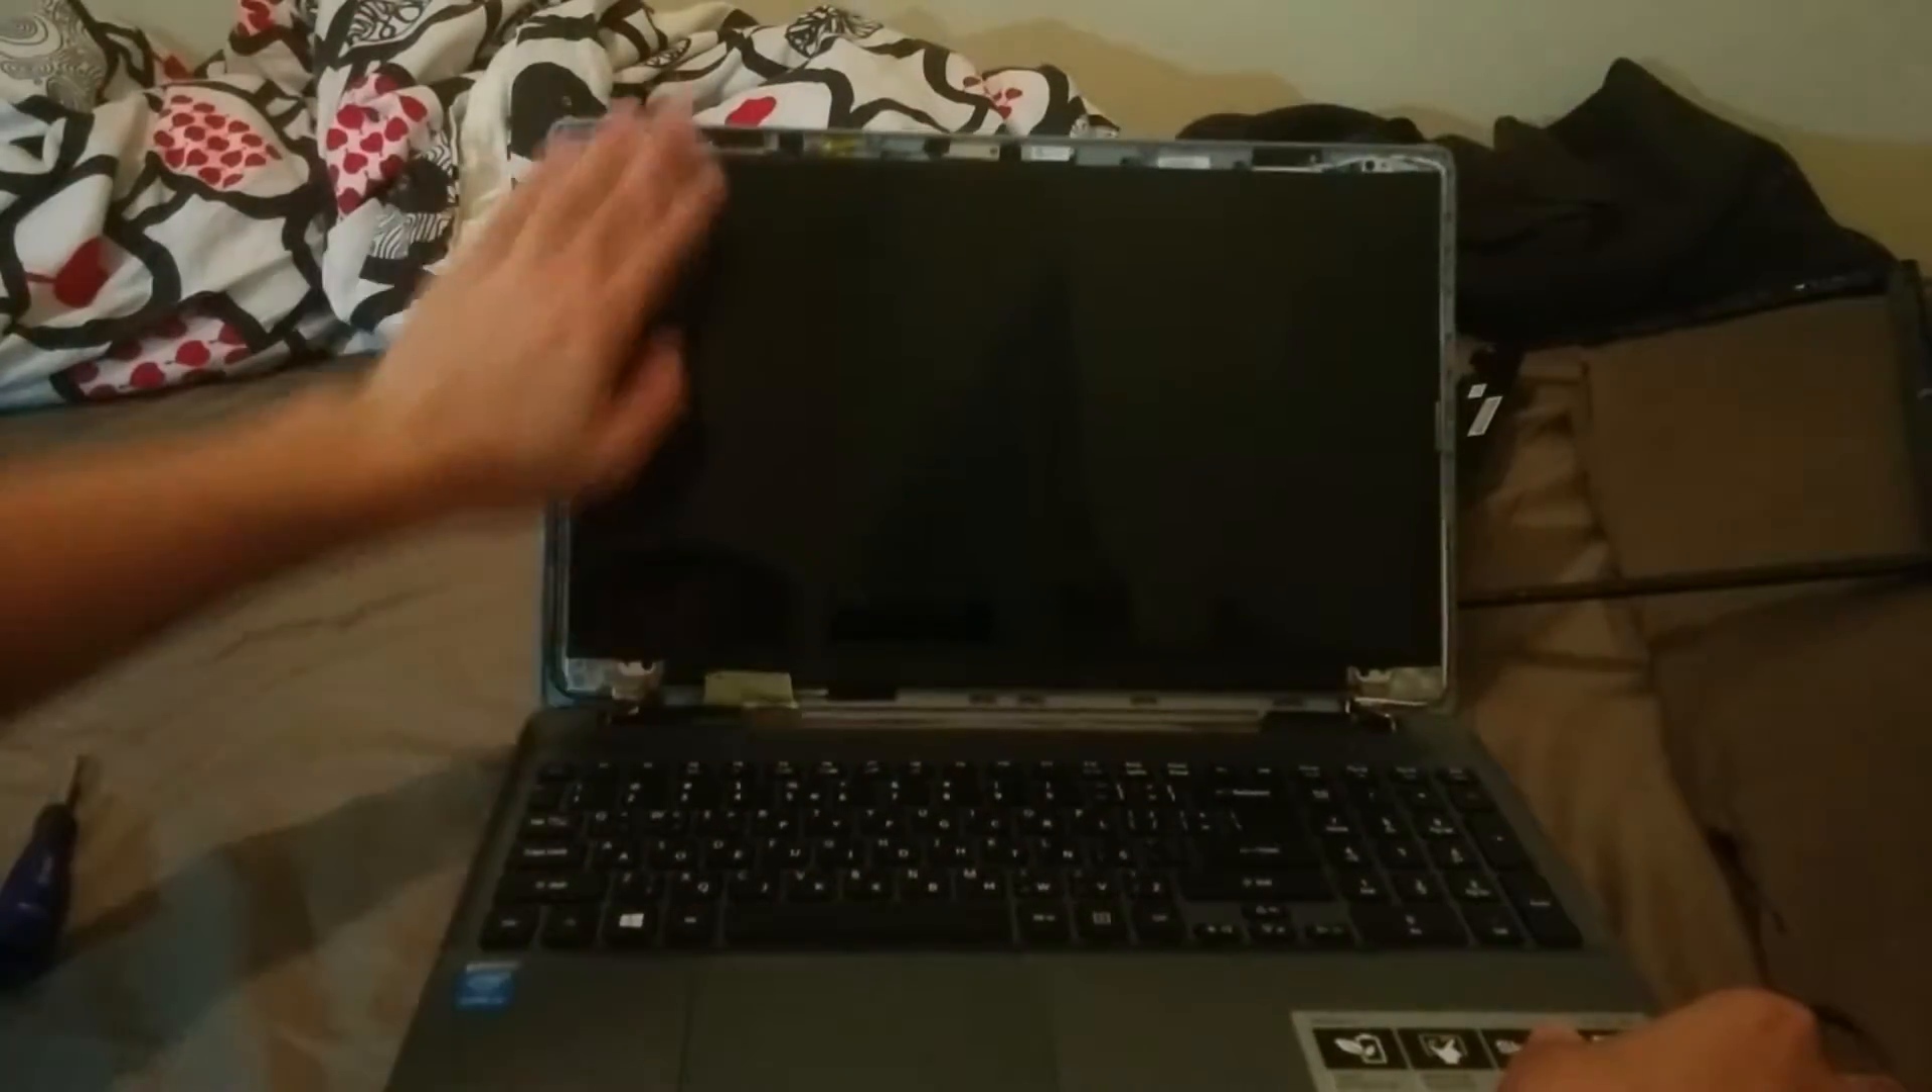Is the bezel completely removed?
Yes.